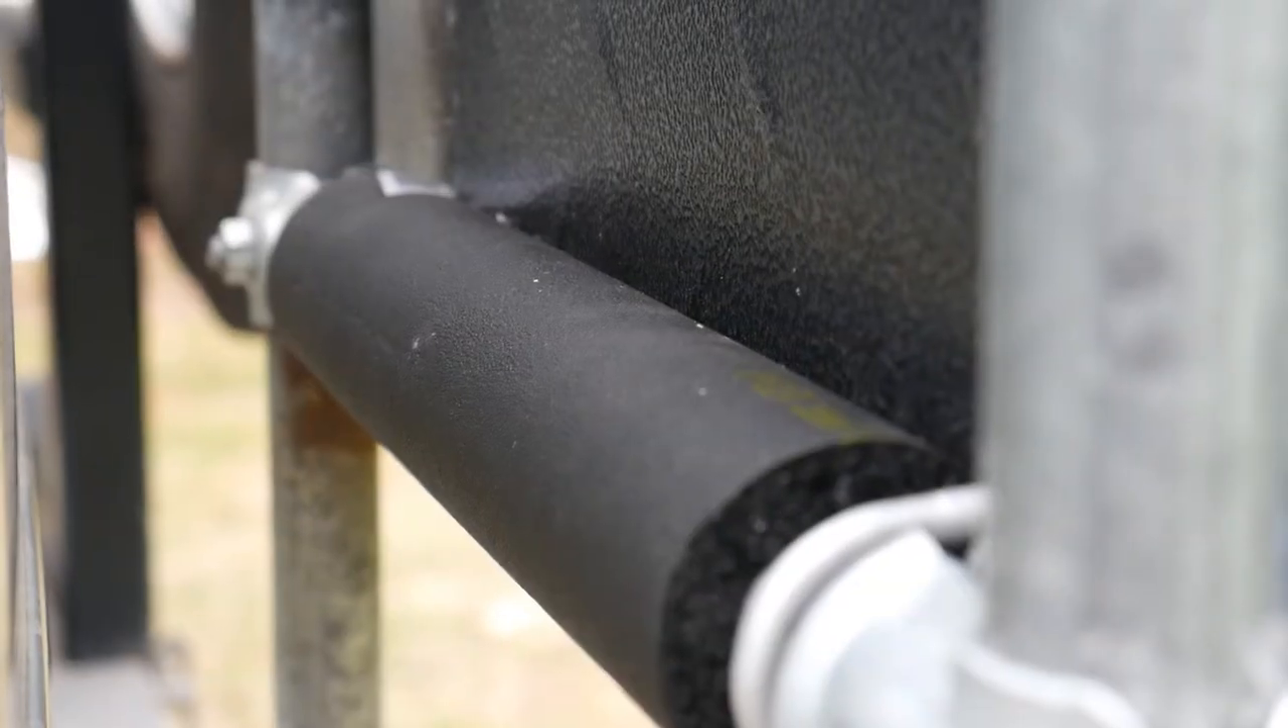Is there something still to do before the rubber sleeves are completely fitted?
No.